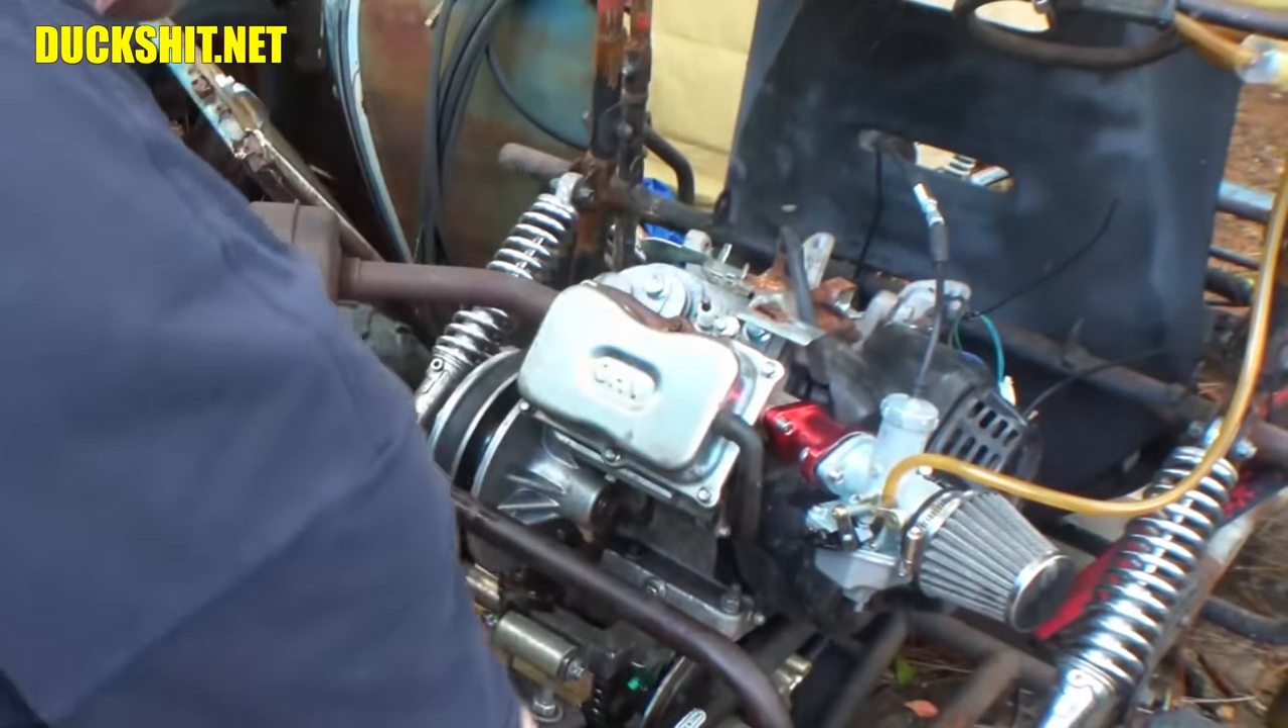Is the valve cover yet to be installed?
No.